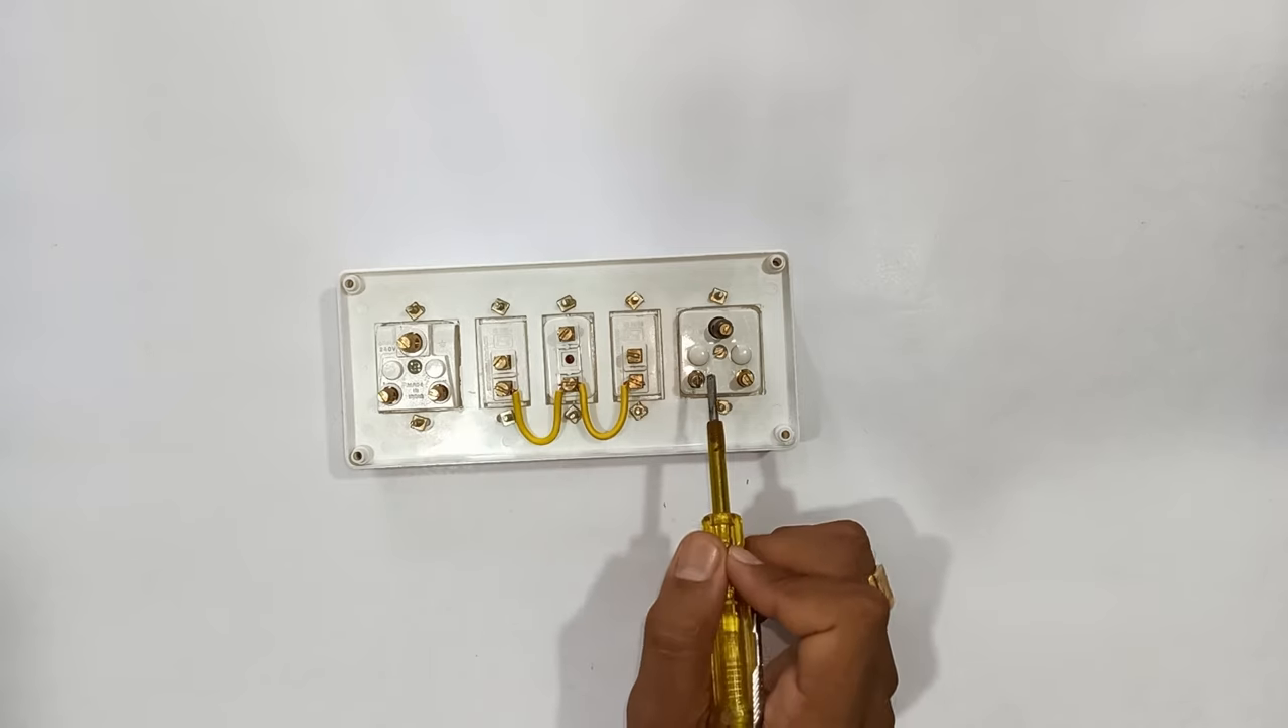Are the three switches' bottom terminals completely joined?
Yes.